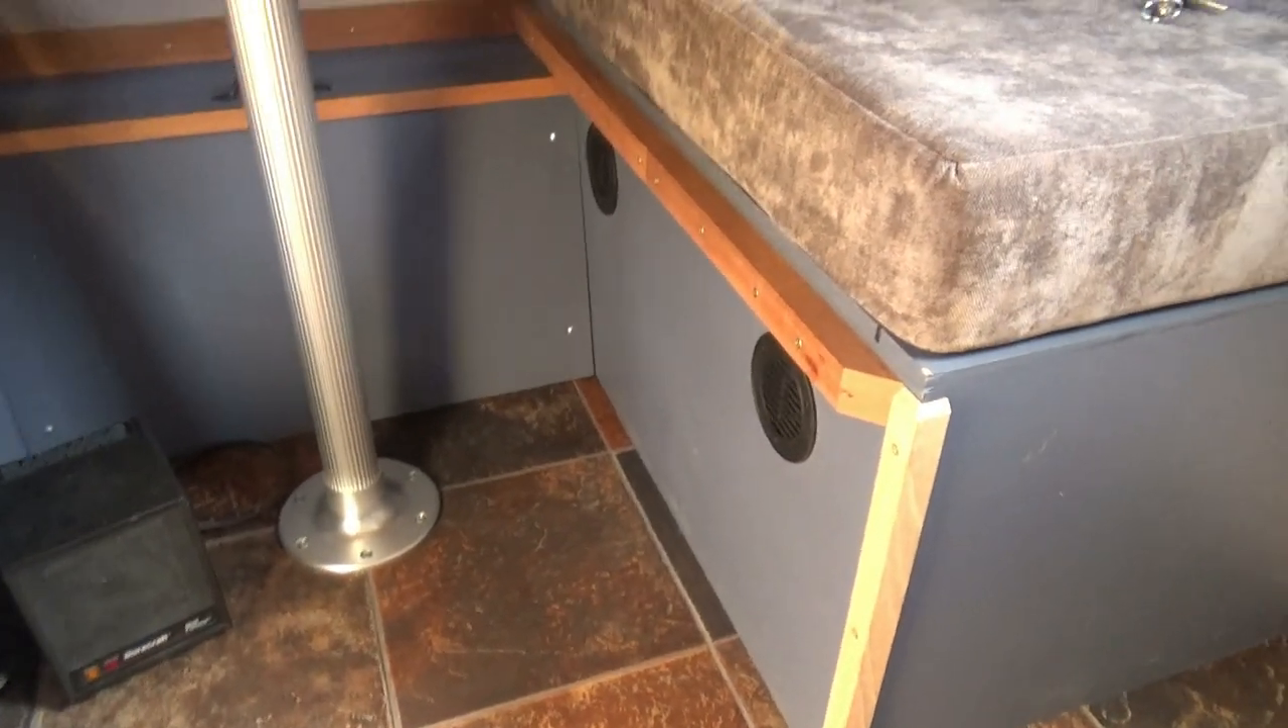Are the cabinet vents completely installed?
Yes.